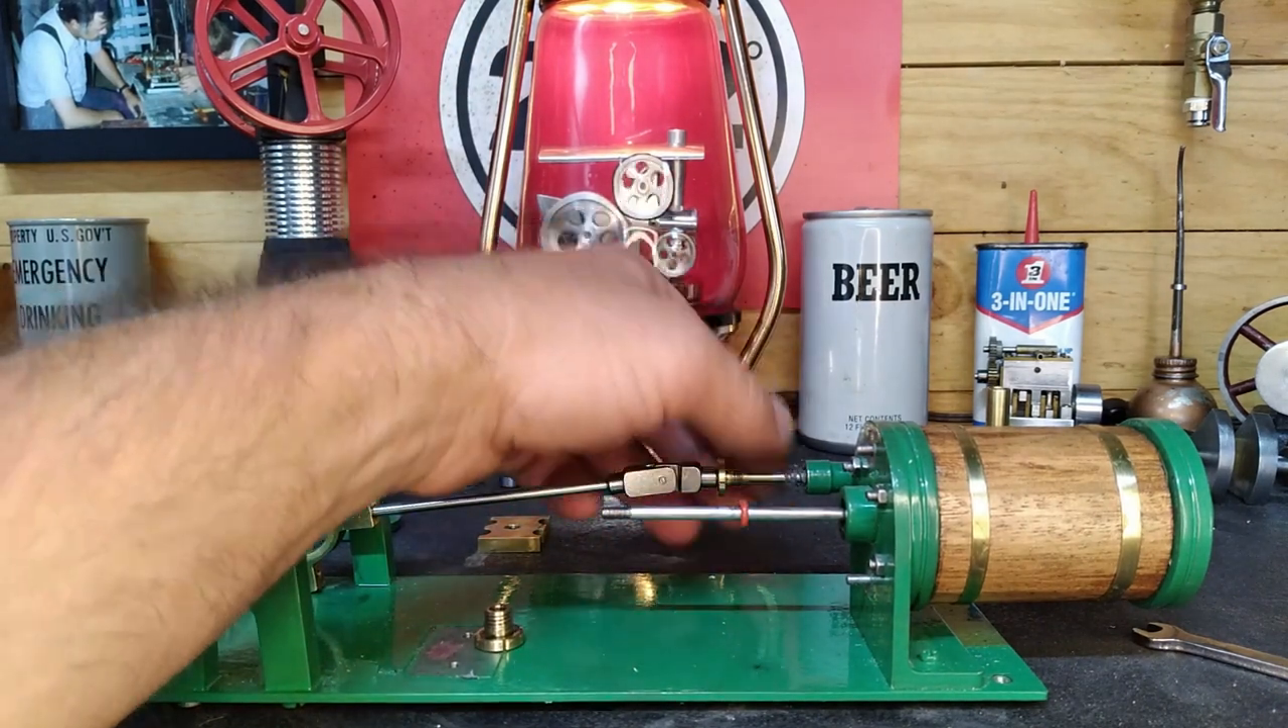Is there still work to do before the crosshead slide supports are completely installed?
Yes.